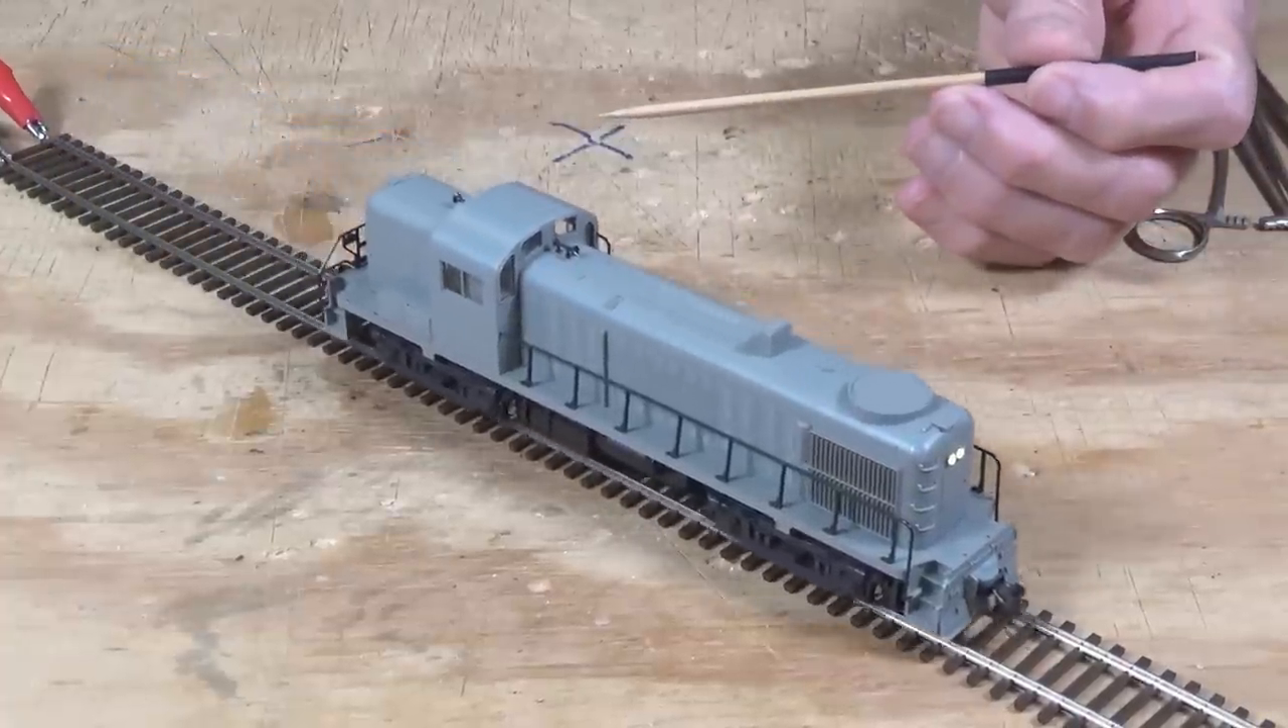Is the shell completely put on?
Yes.